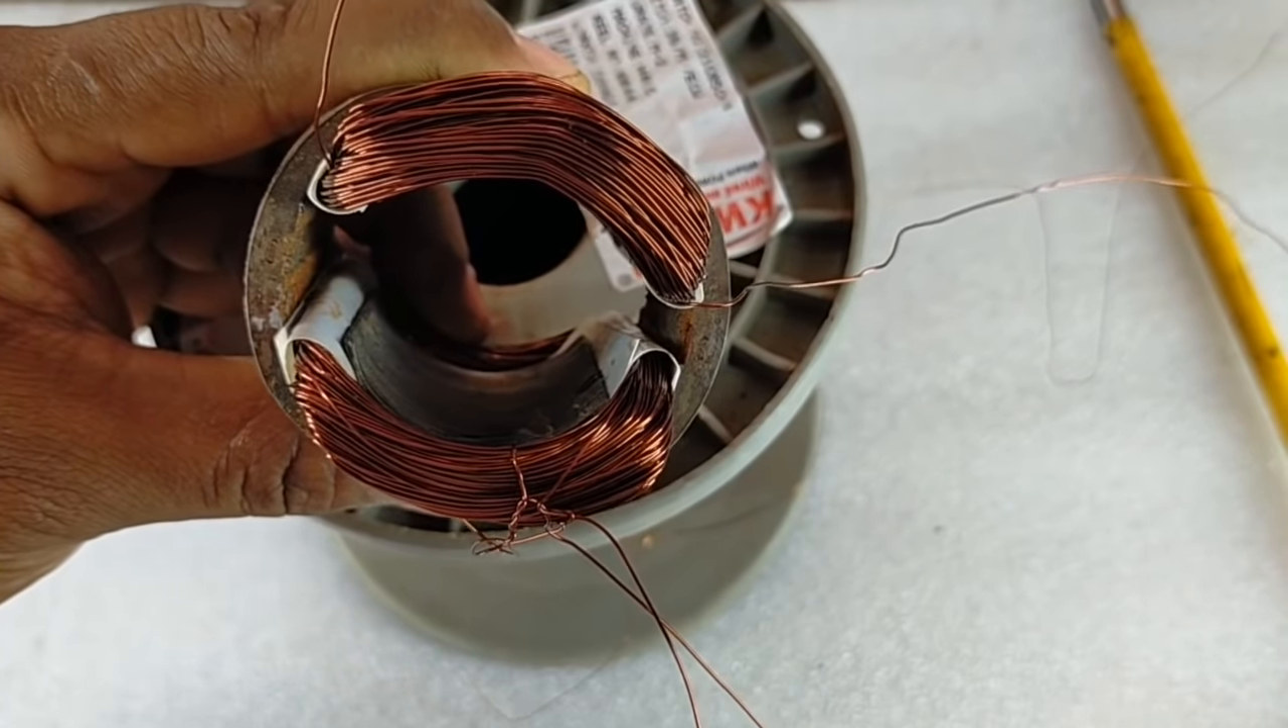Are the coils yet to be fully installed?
No.